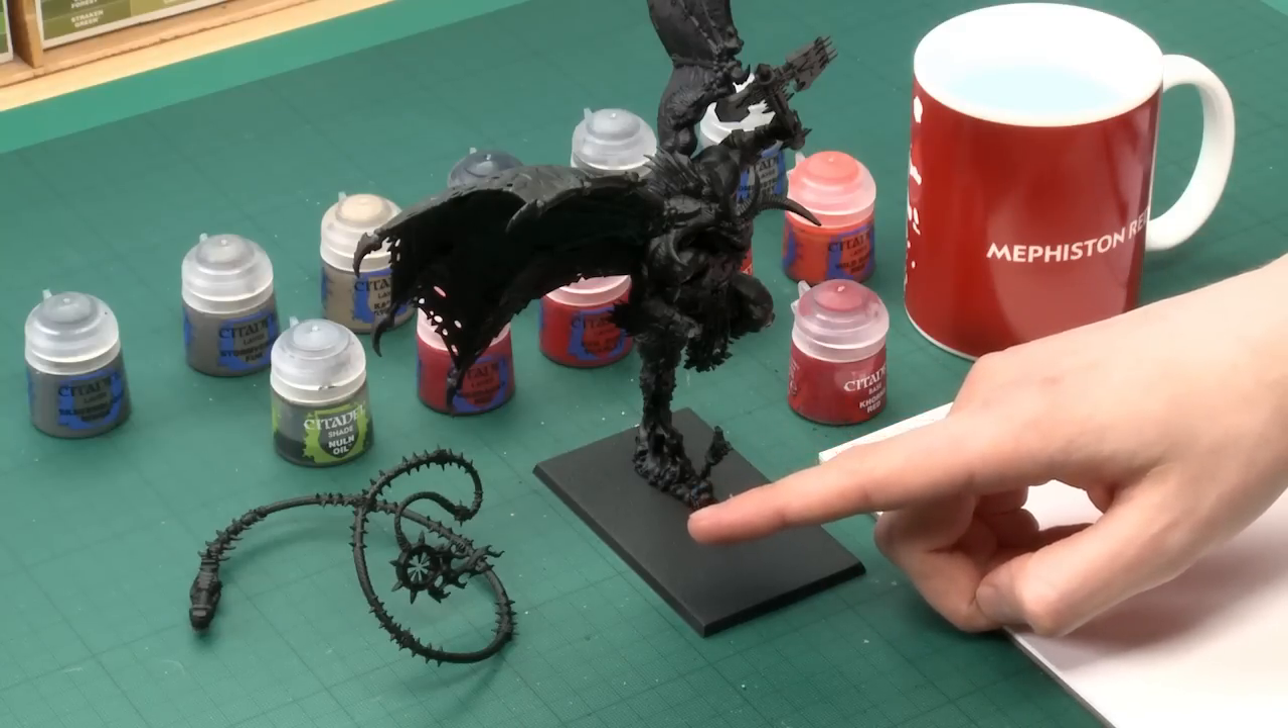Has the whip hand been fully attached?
No.